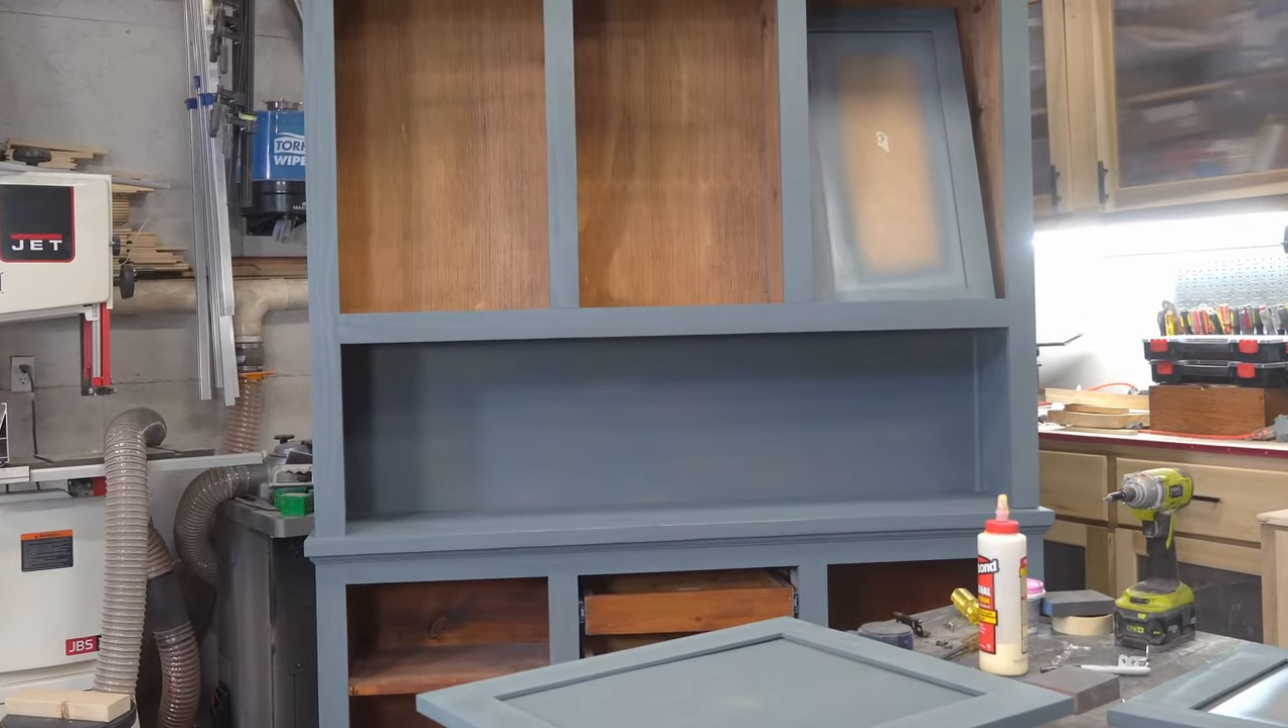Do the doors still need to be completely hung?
Yes.